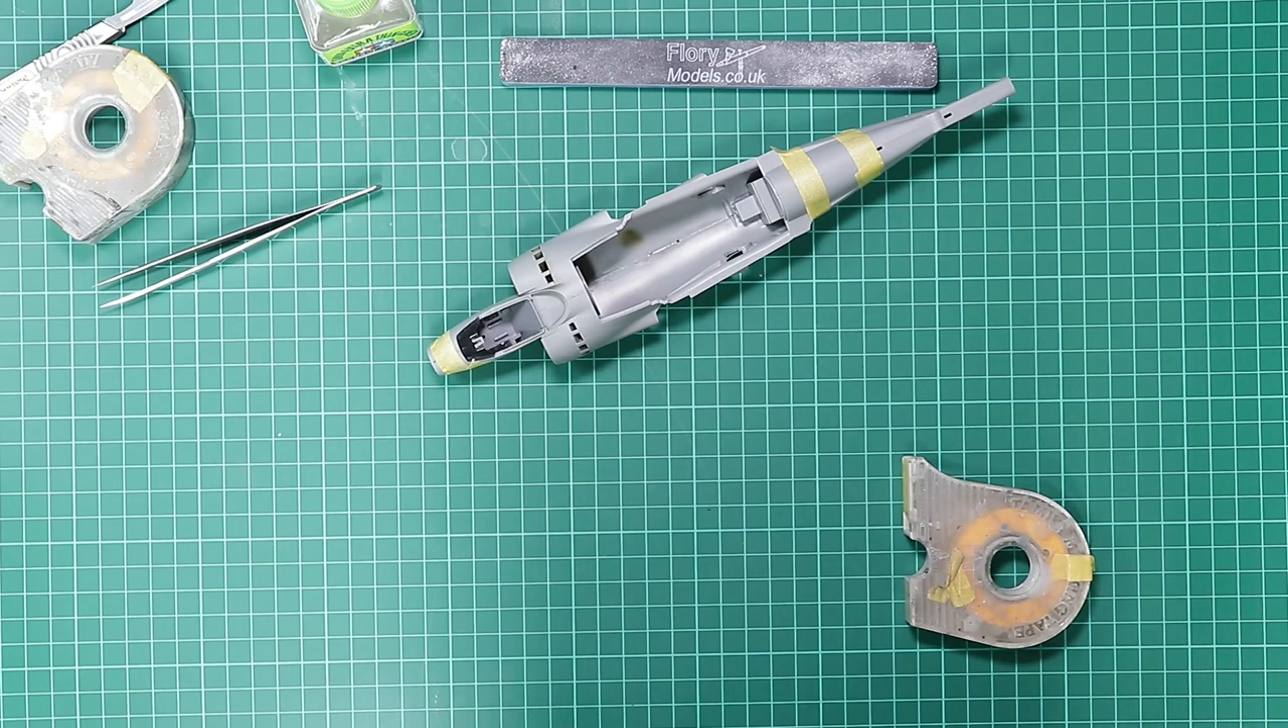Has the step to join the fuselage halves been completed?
Yes.